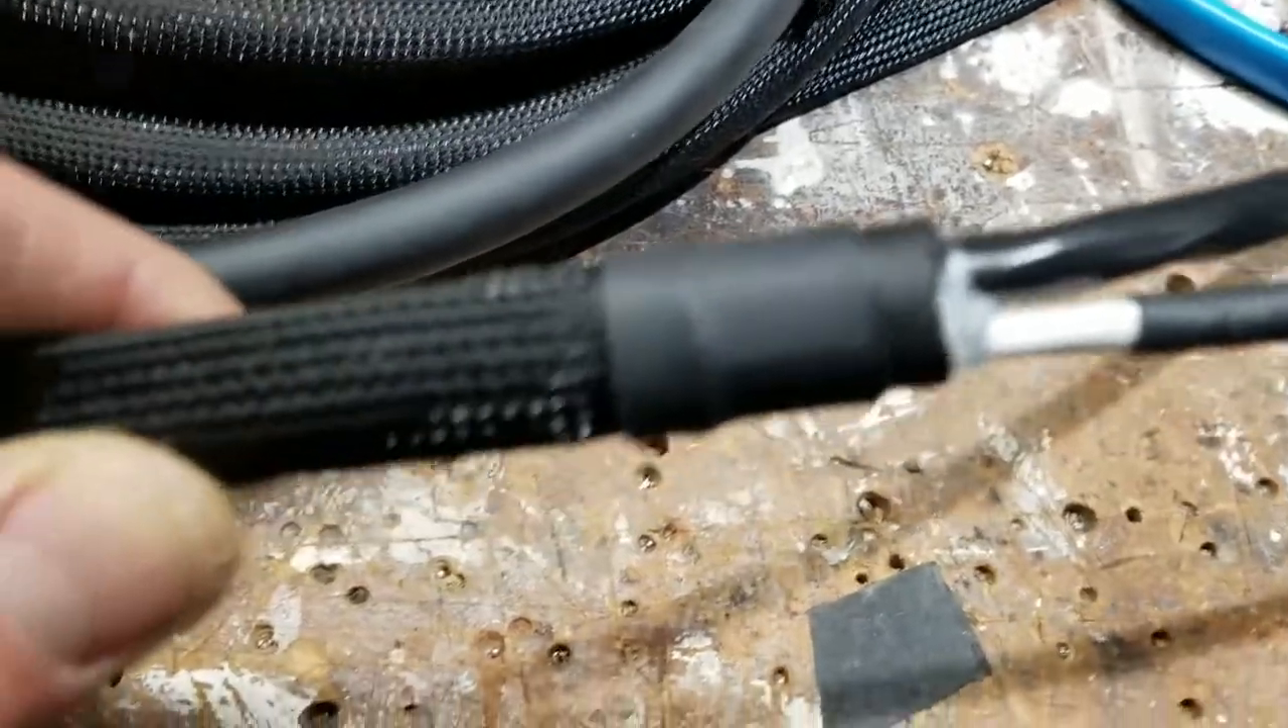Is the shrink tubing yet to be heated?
No.